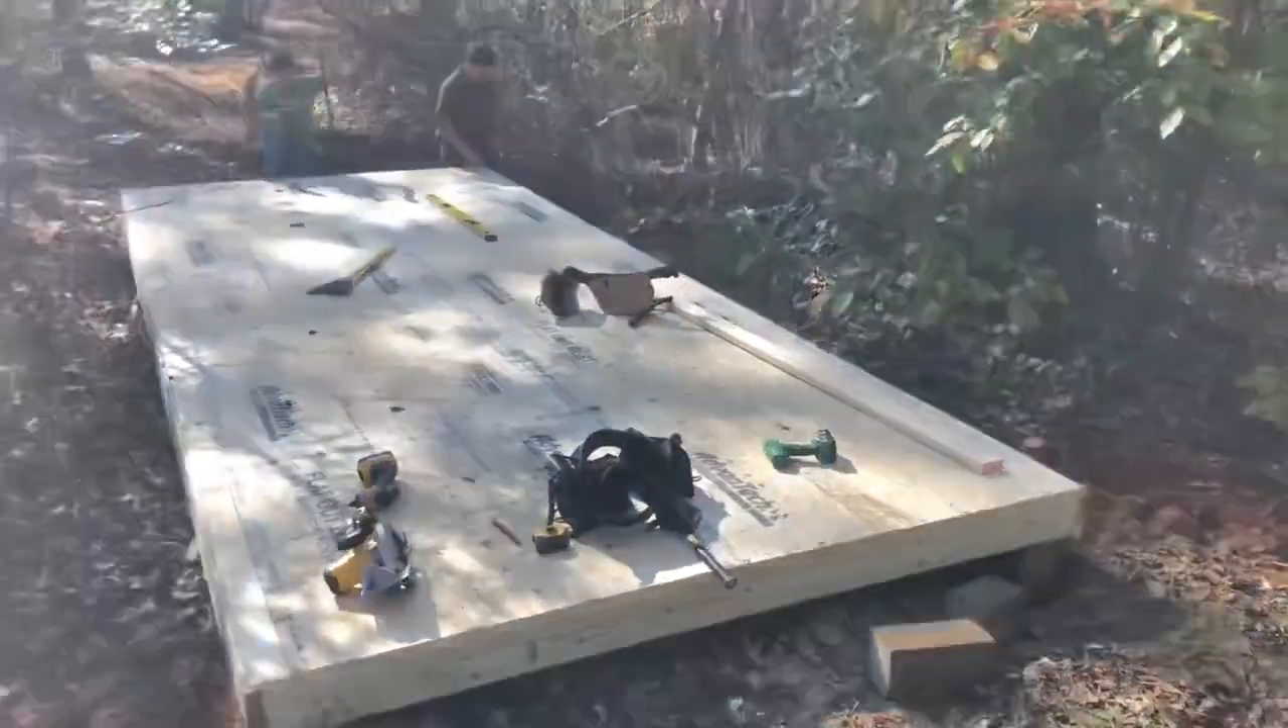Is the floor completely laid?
Yes.